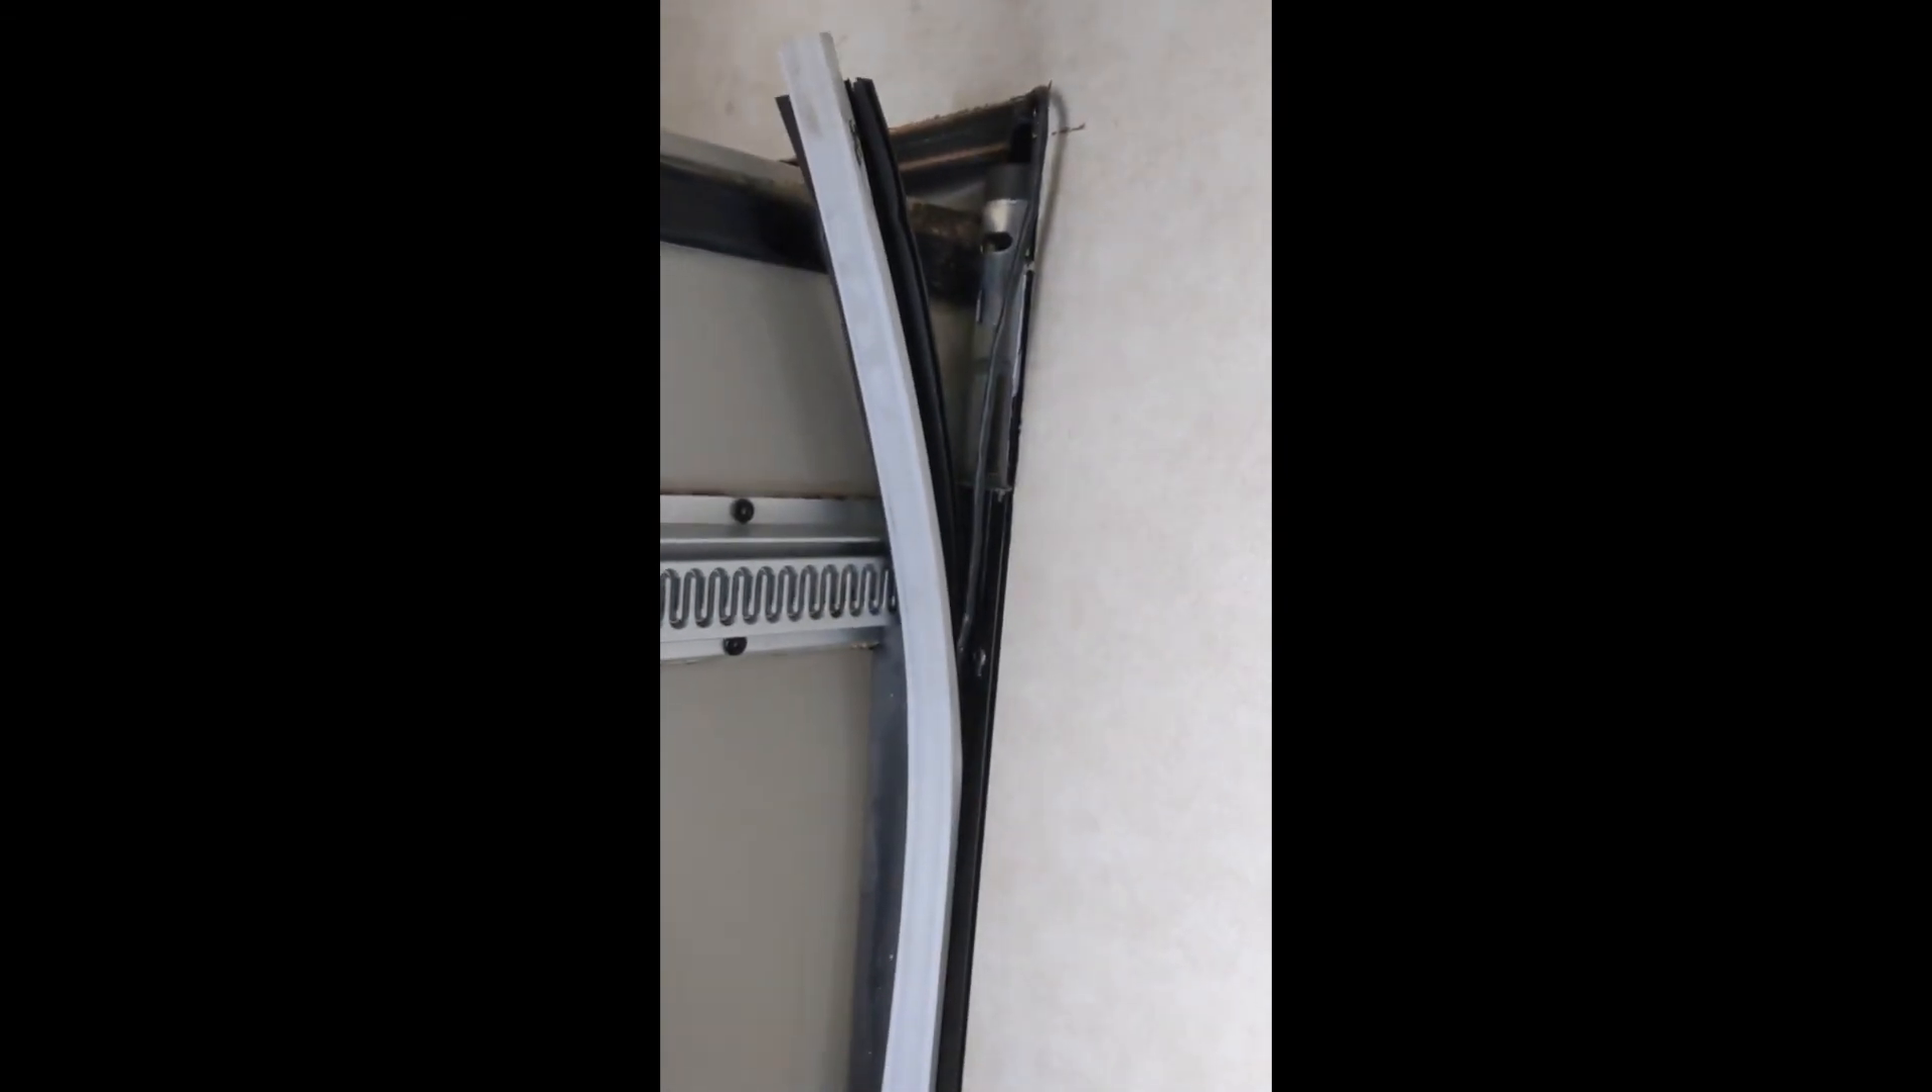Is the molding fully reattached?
No.